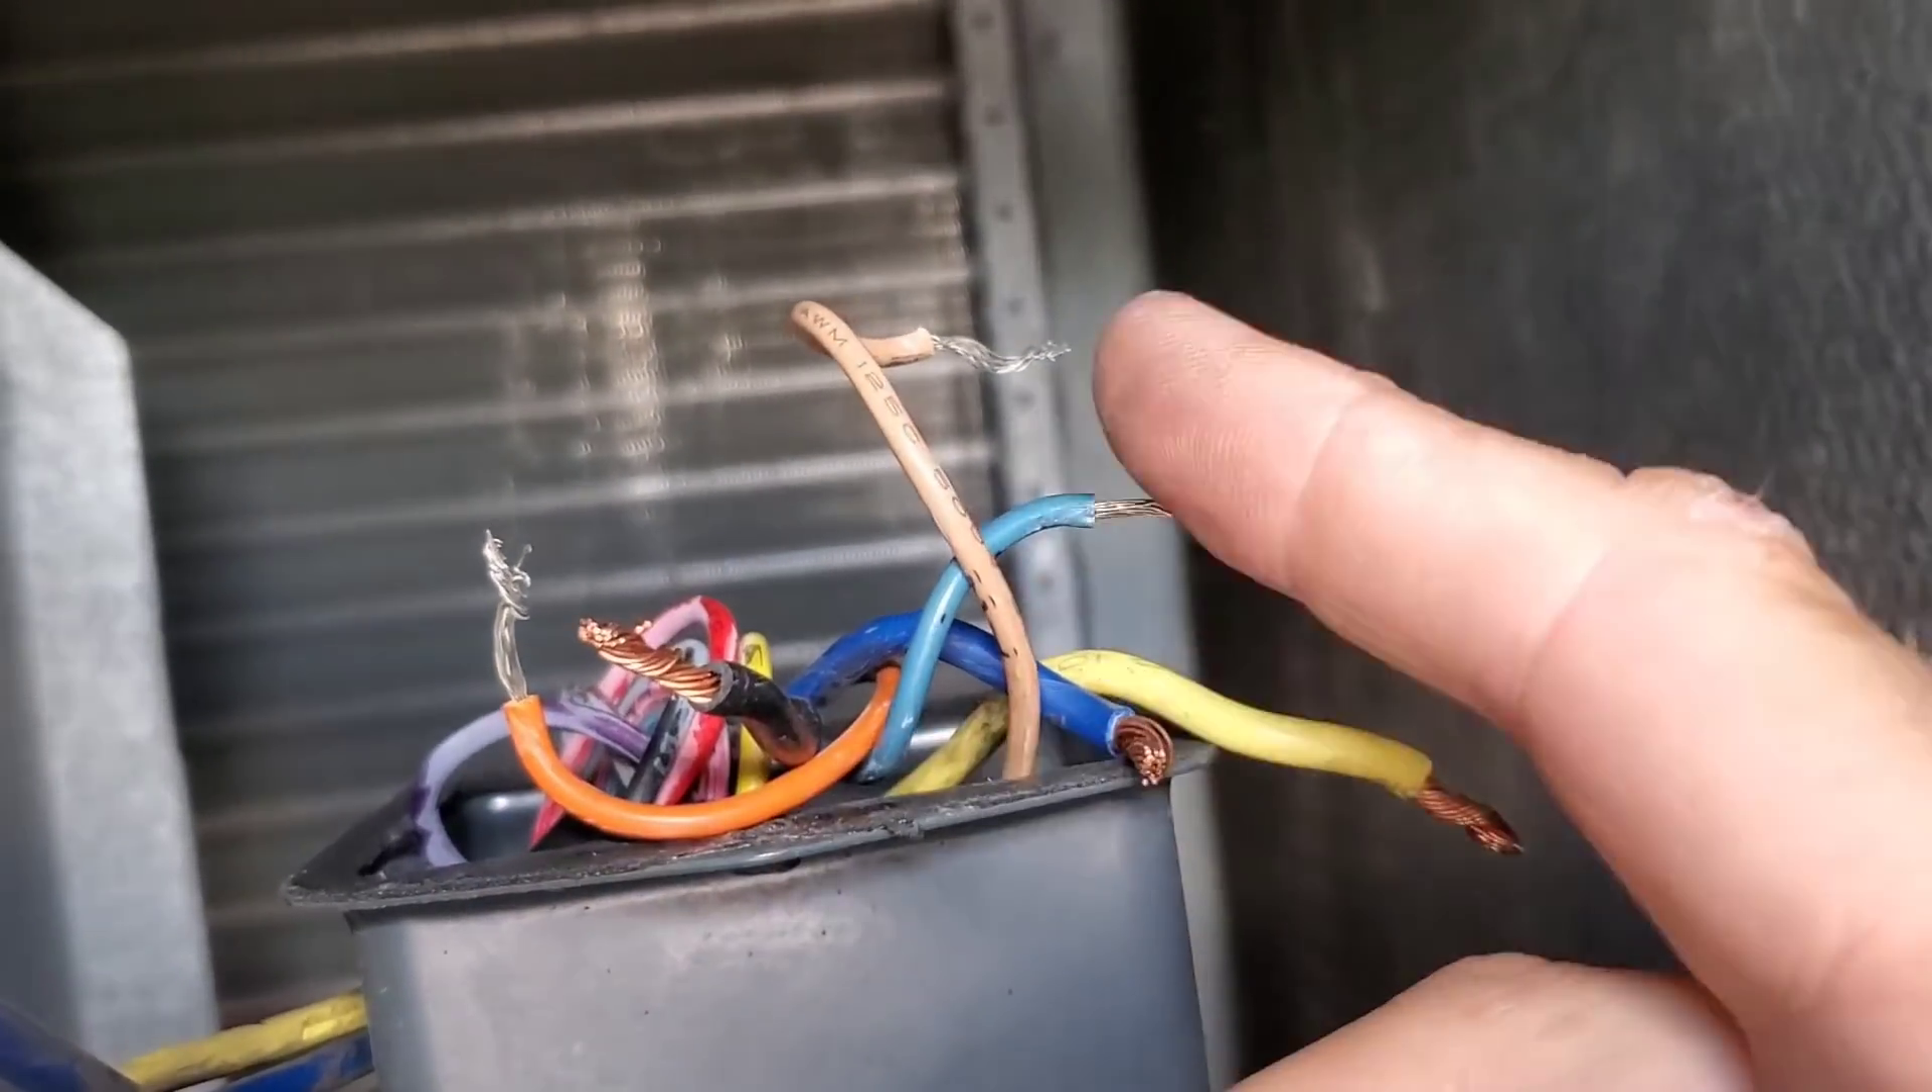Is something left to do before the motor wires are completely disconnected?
No.